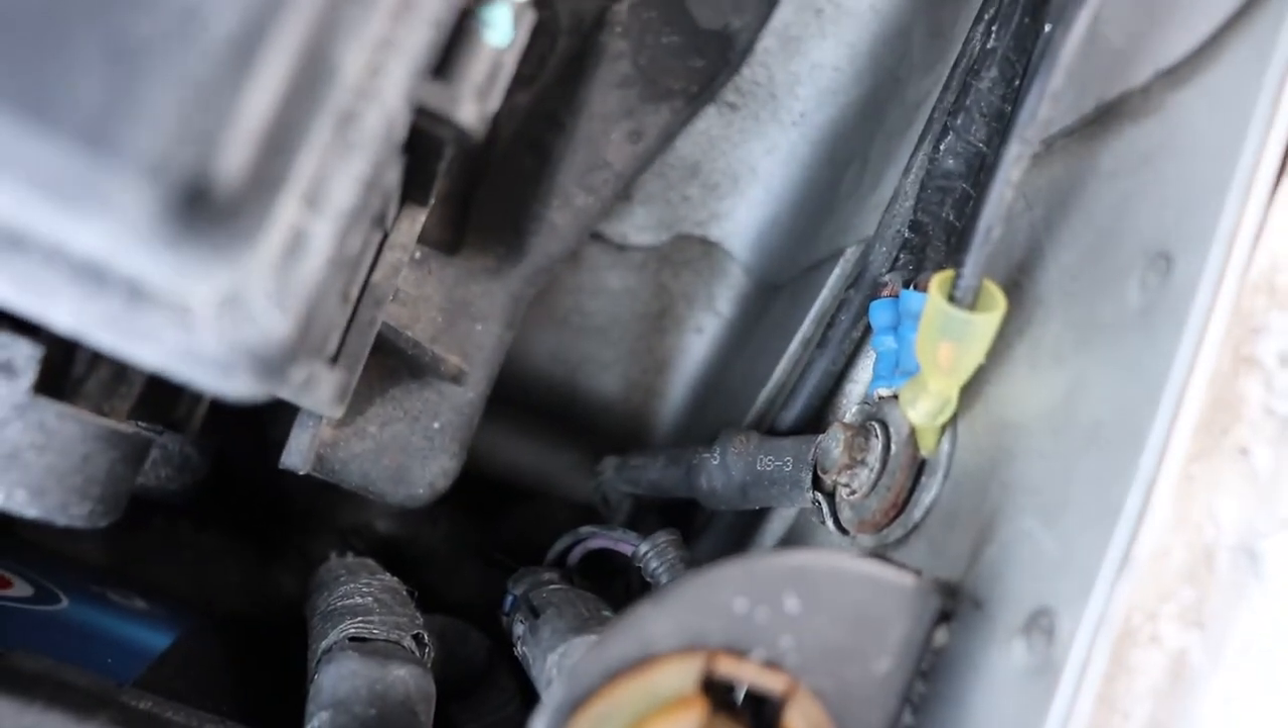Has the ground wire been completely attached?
Yes.